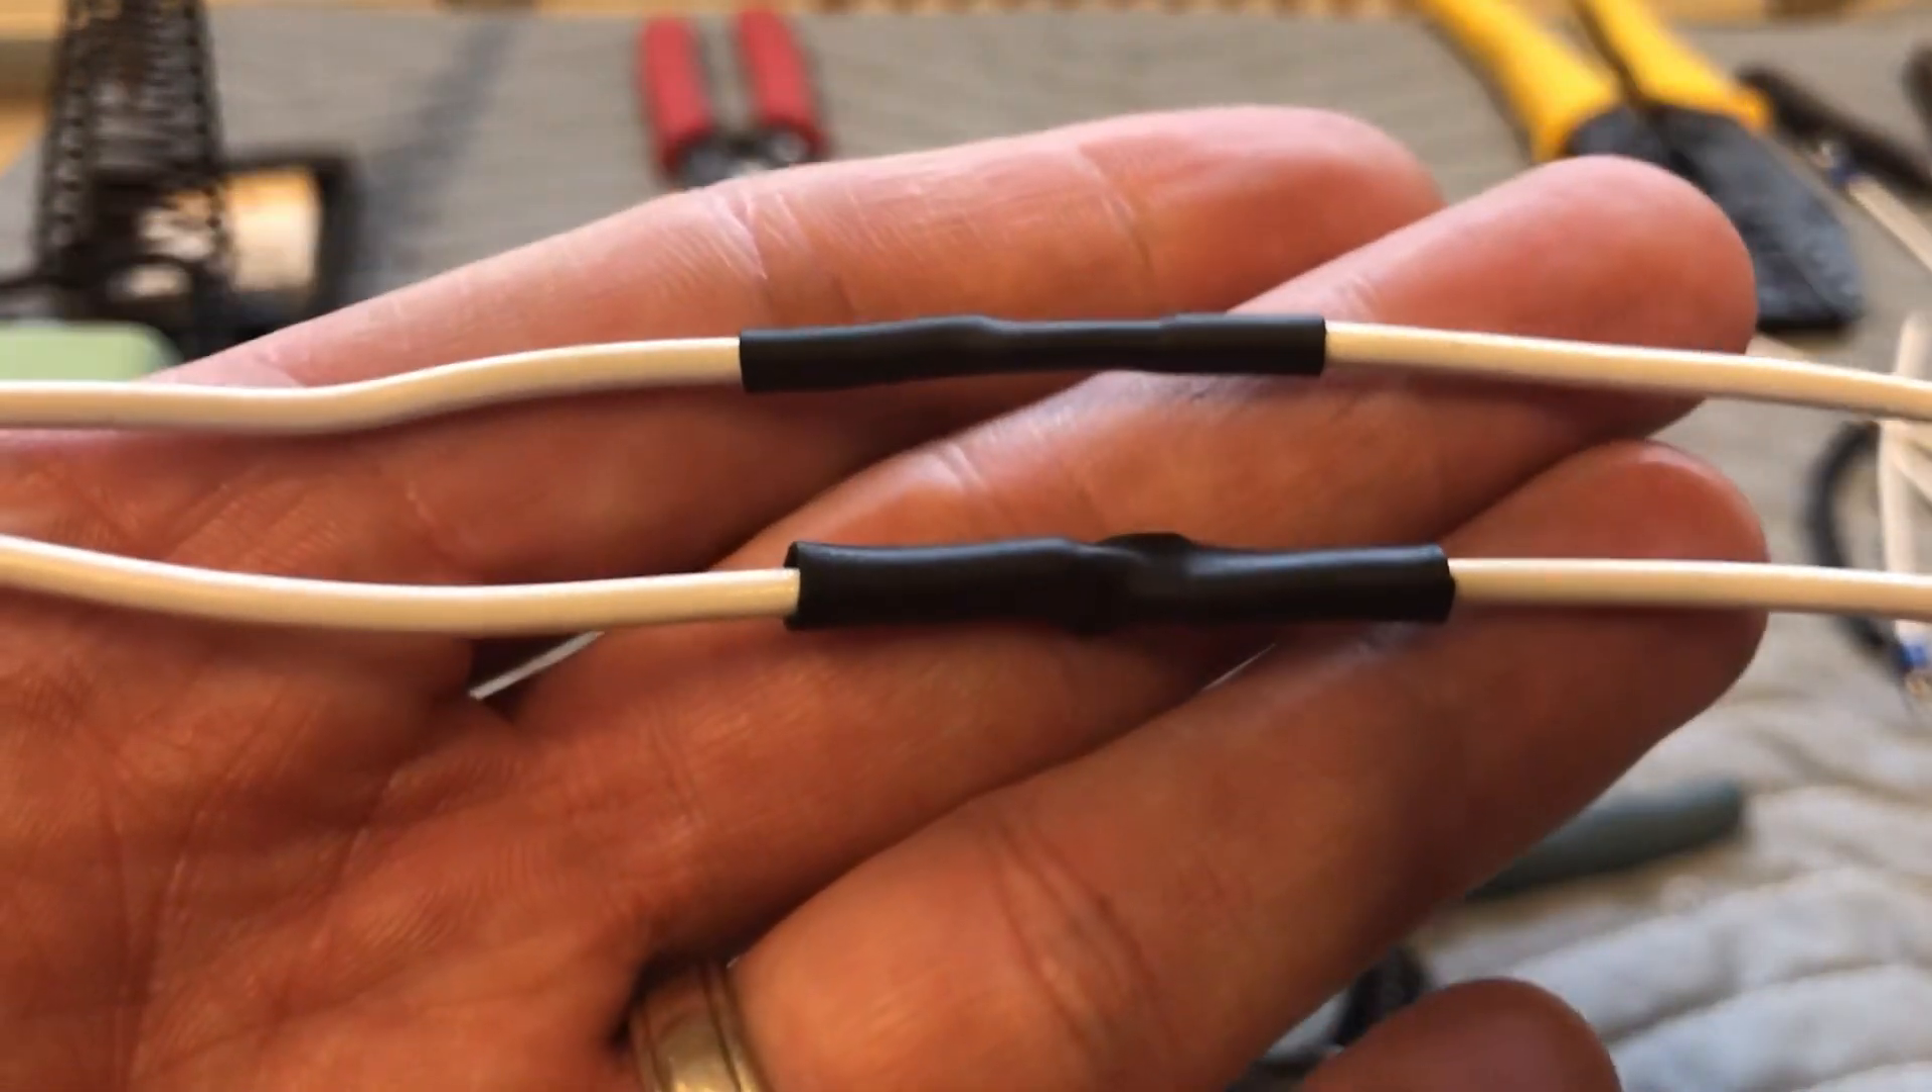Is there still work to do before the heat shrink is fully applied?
No.